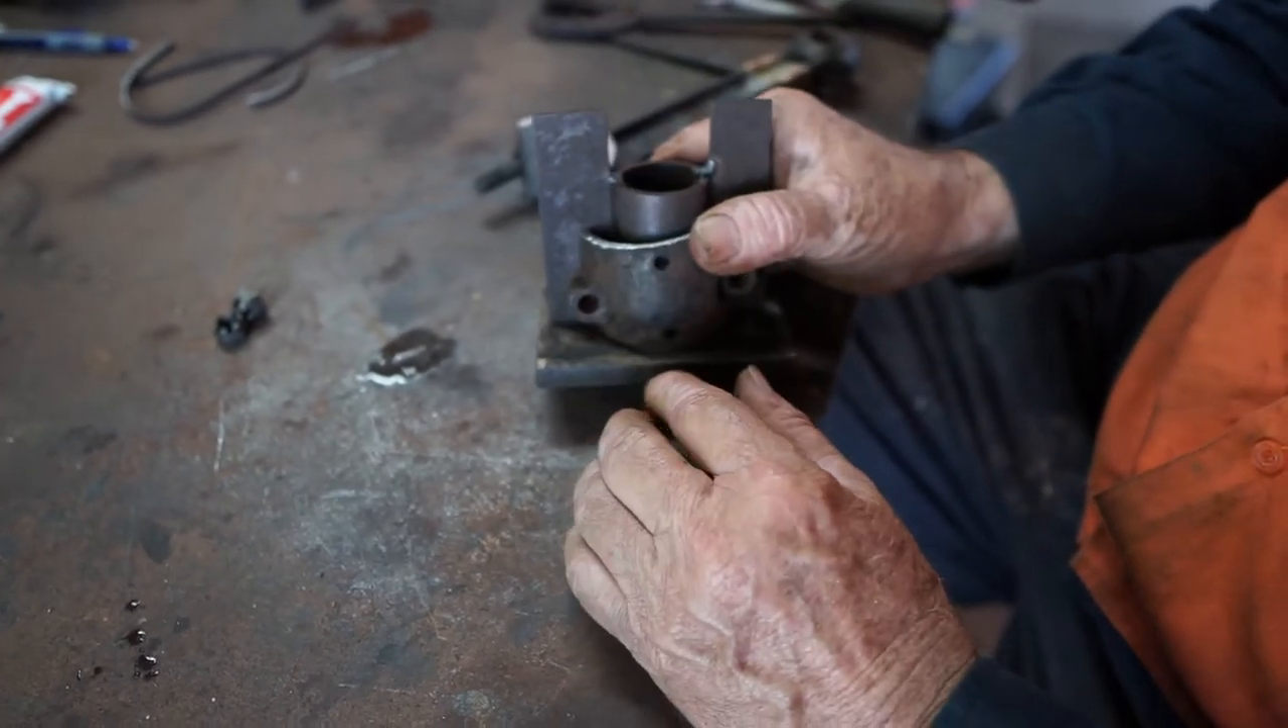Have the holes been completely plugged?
No.